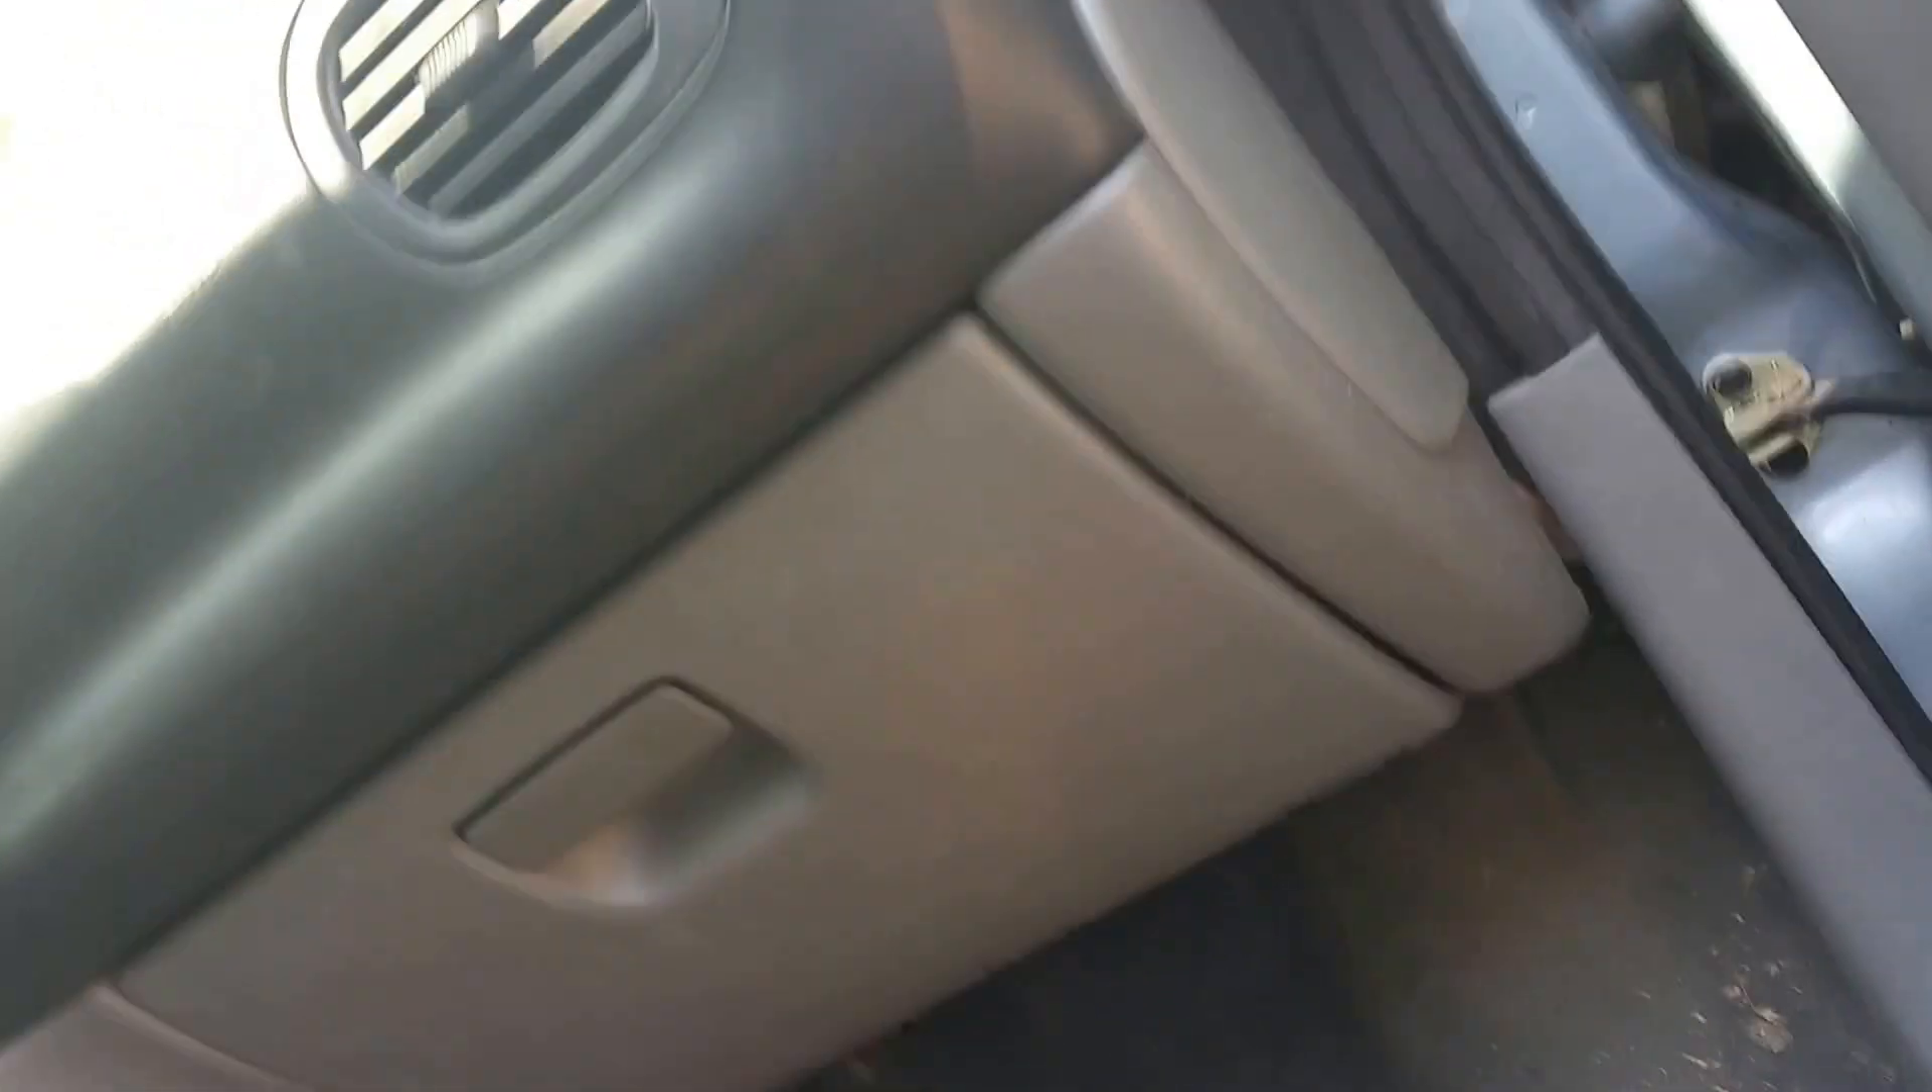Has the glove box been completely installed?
Yes.